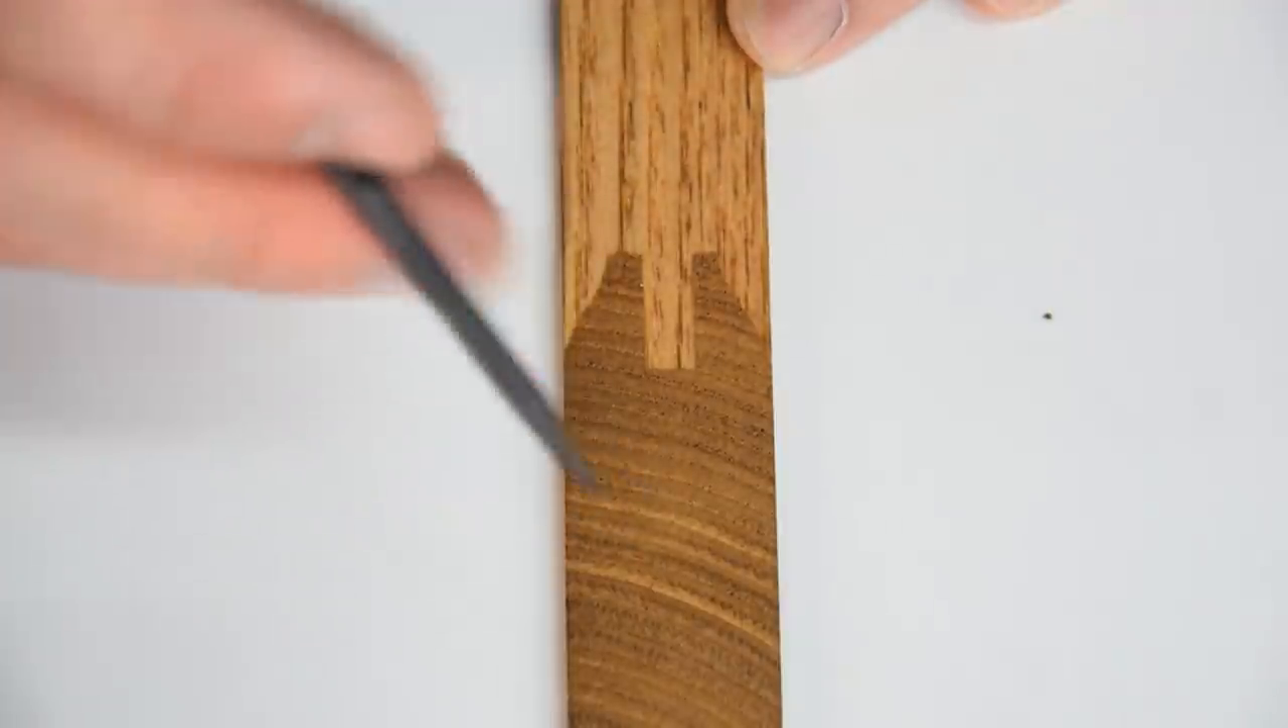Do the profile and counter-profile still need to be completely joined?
No.